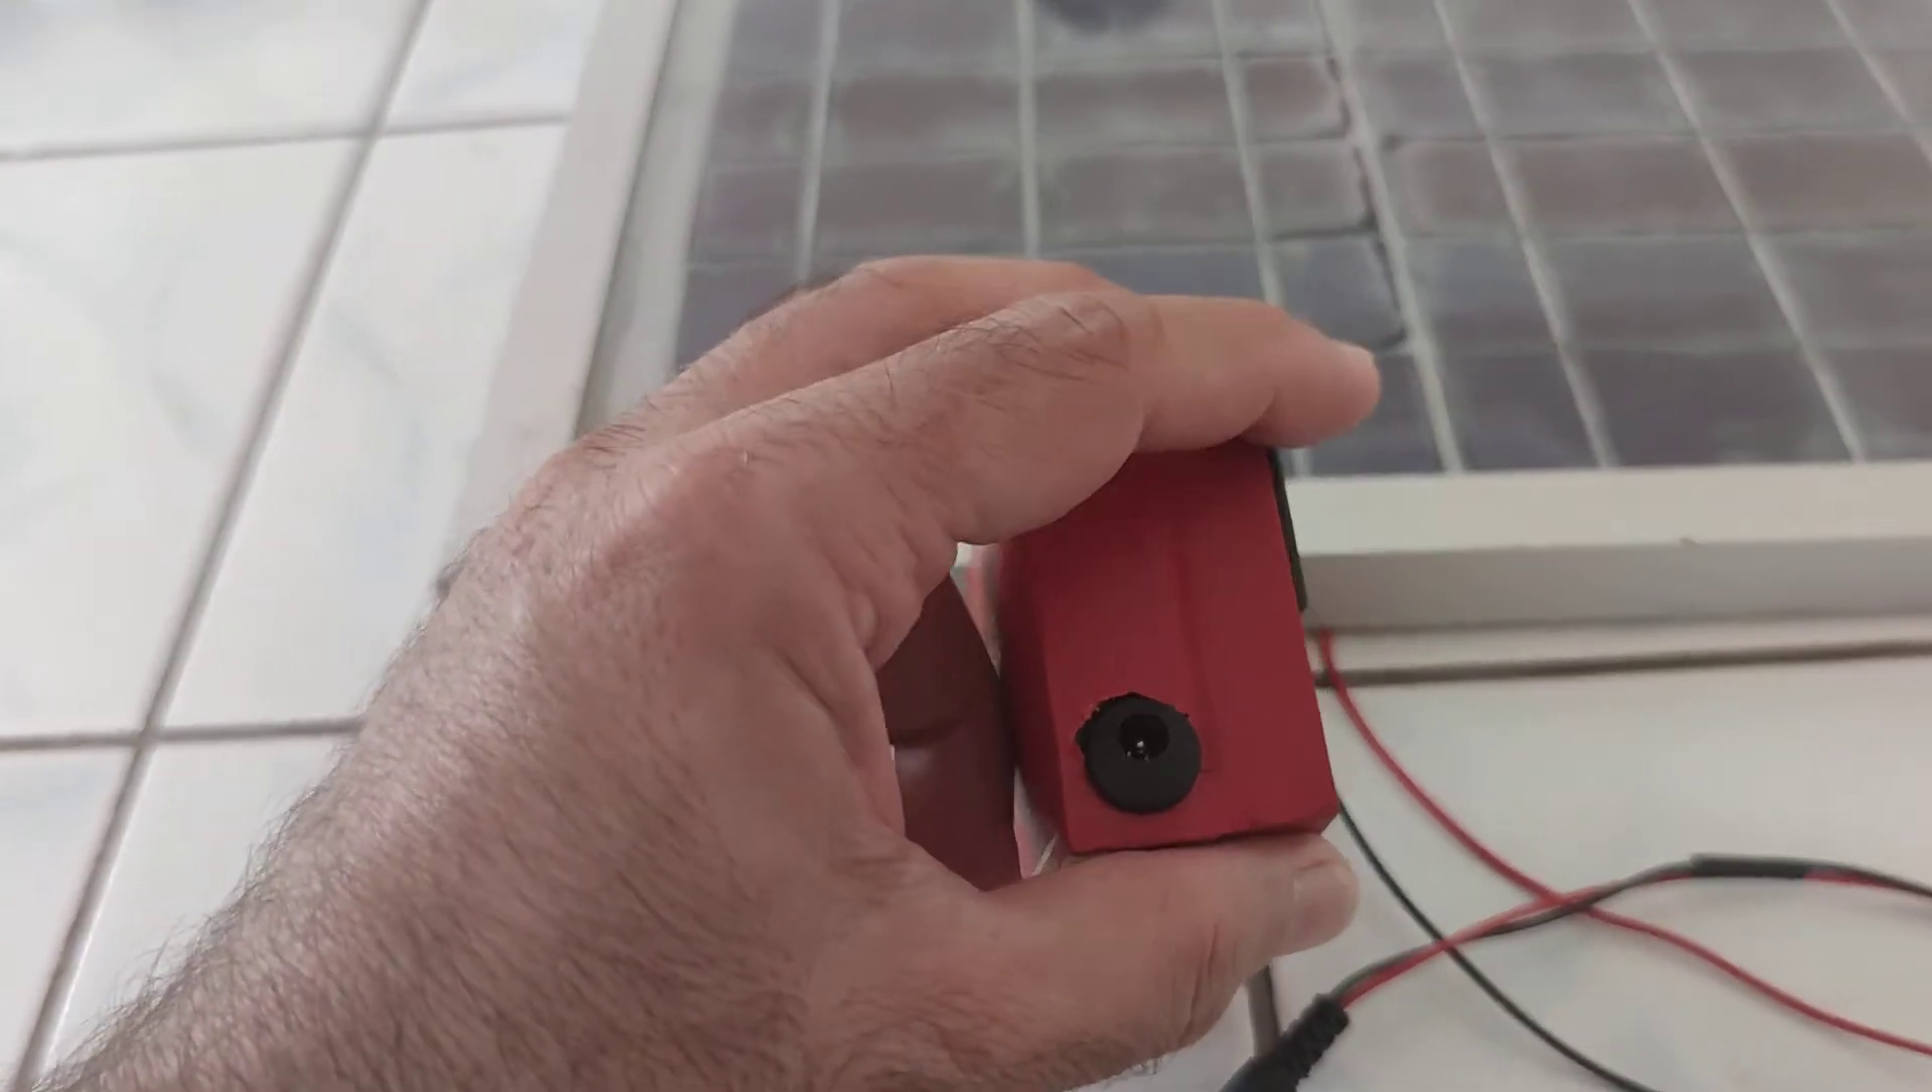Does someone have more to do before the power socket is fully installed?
No.